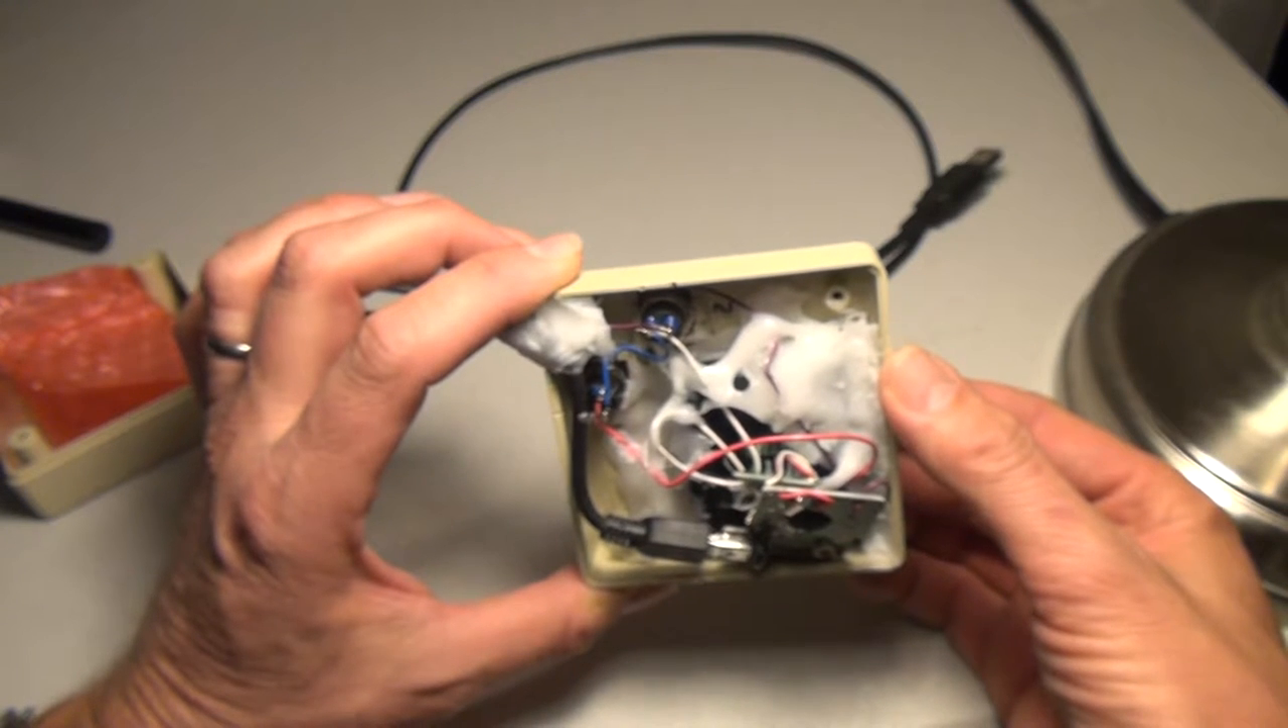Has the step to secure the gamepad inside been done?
Yes.